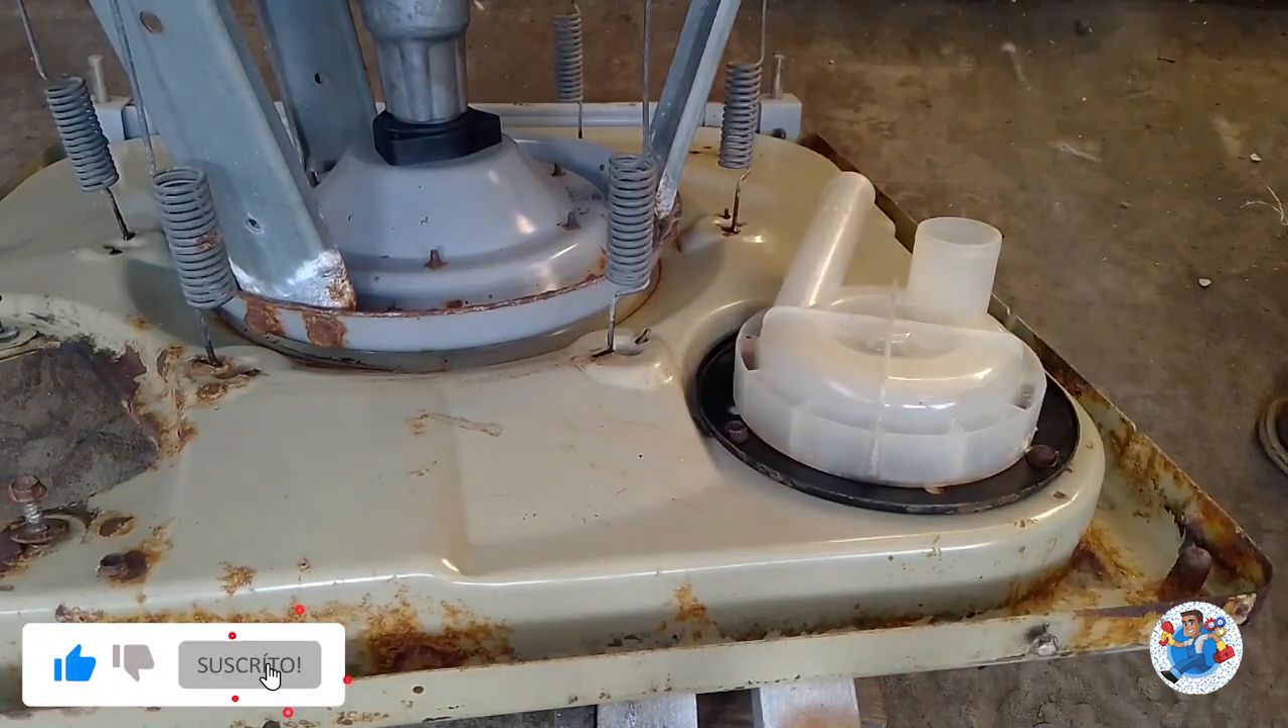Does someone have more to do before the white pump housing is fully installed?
No.